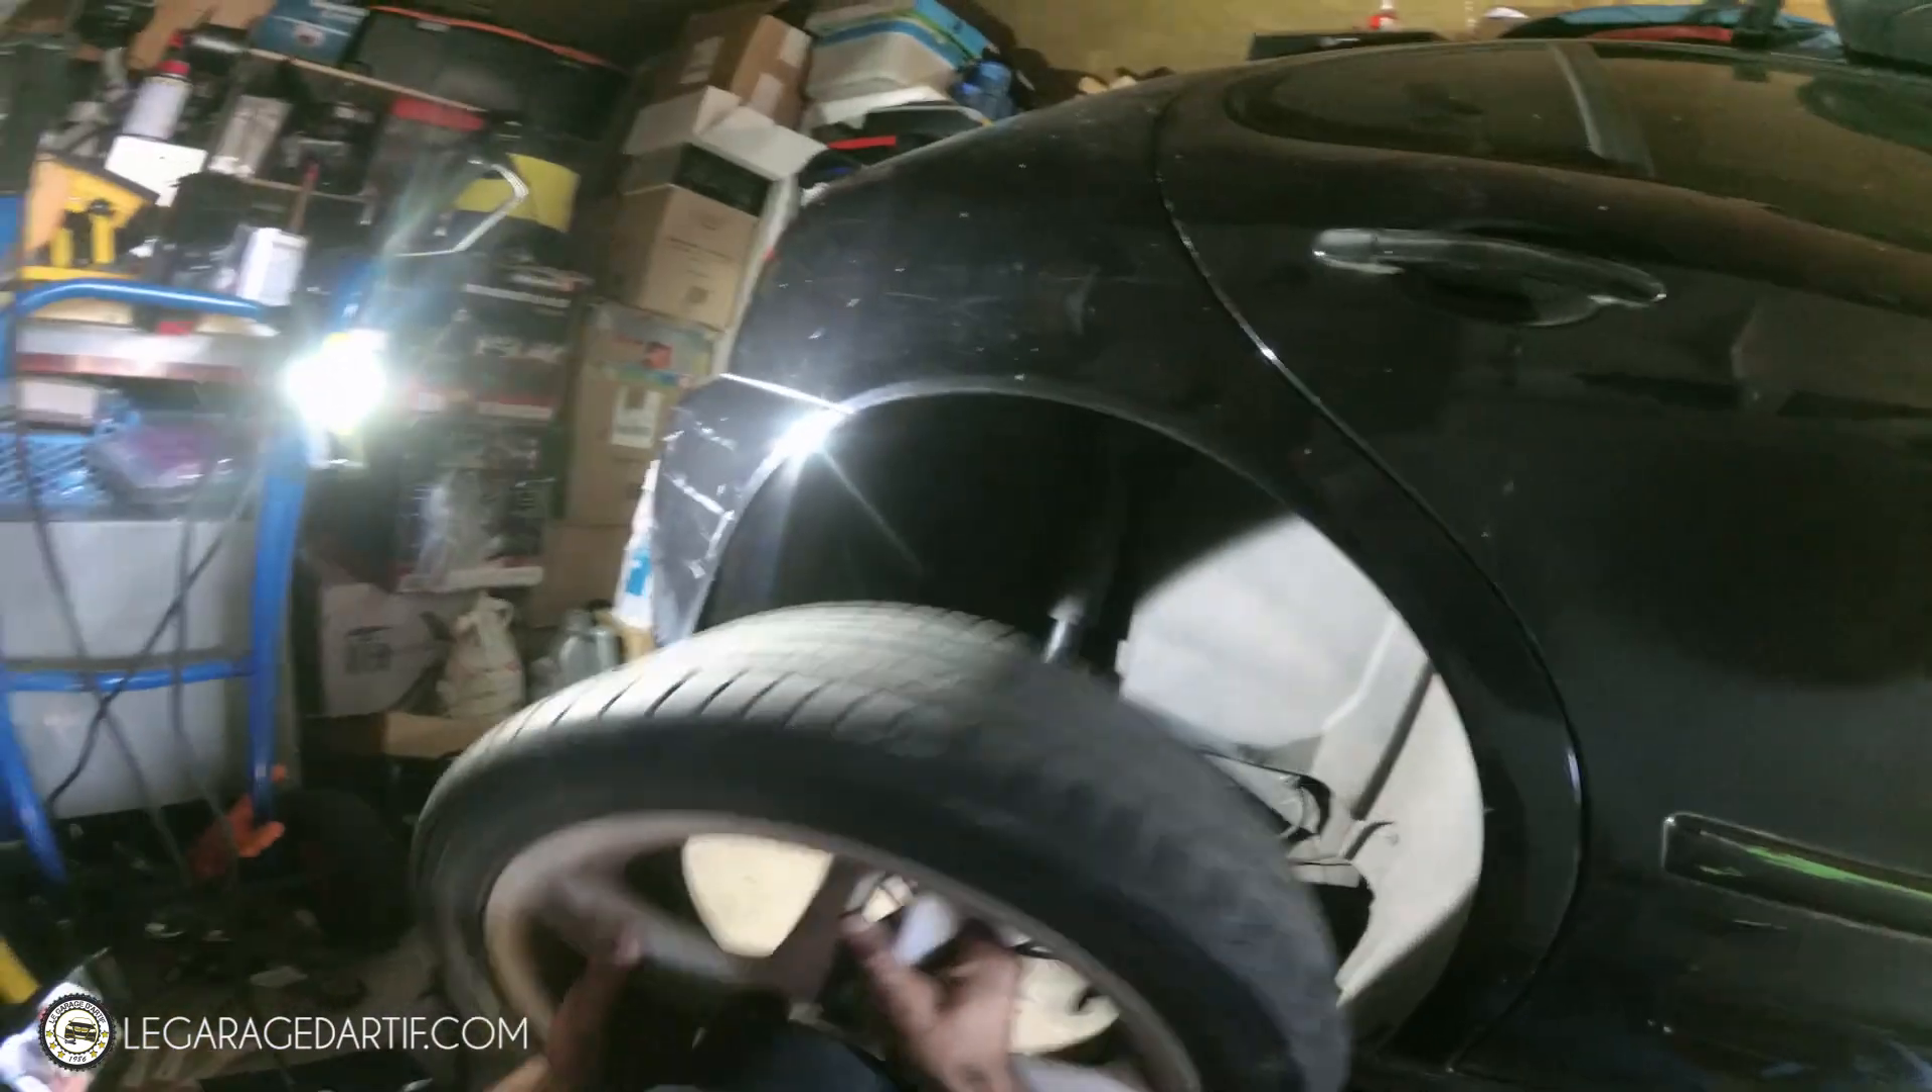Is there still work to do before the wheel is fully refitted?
Yes.